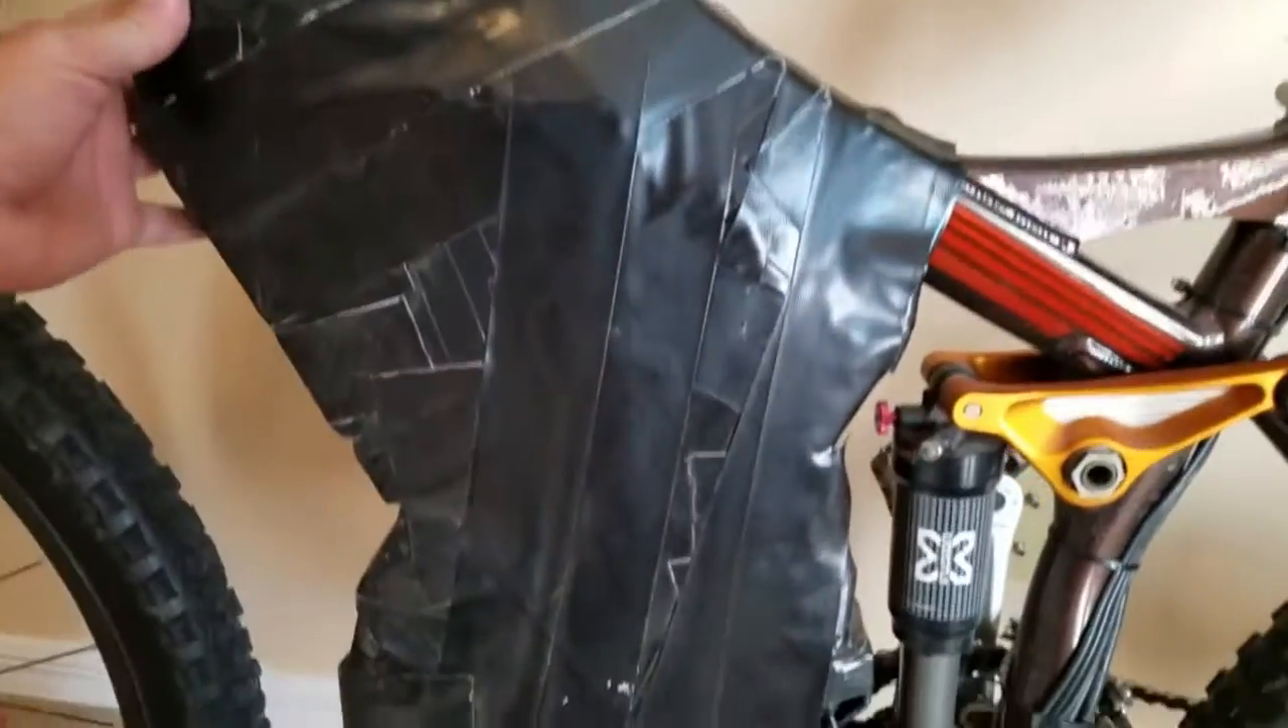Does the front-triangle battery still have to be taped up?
No.